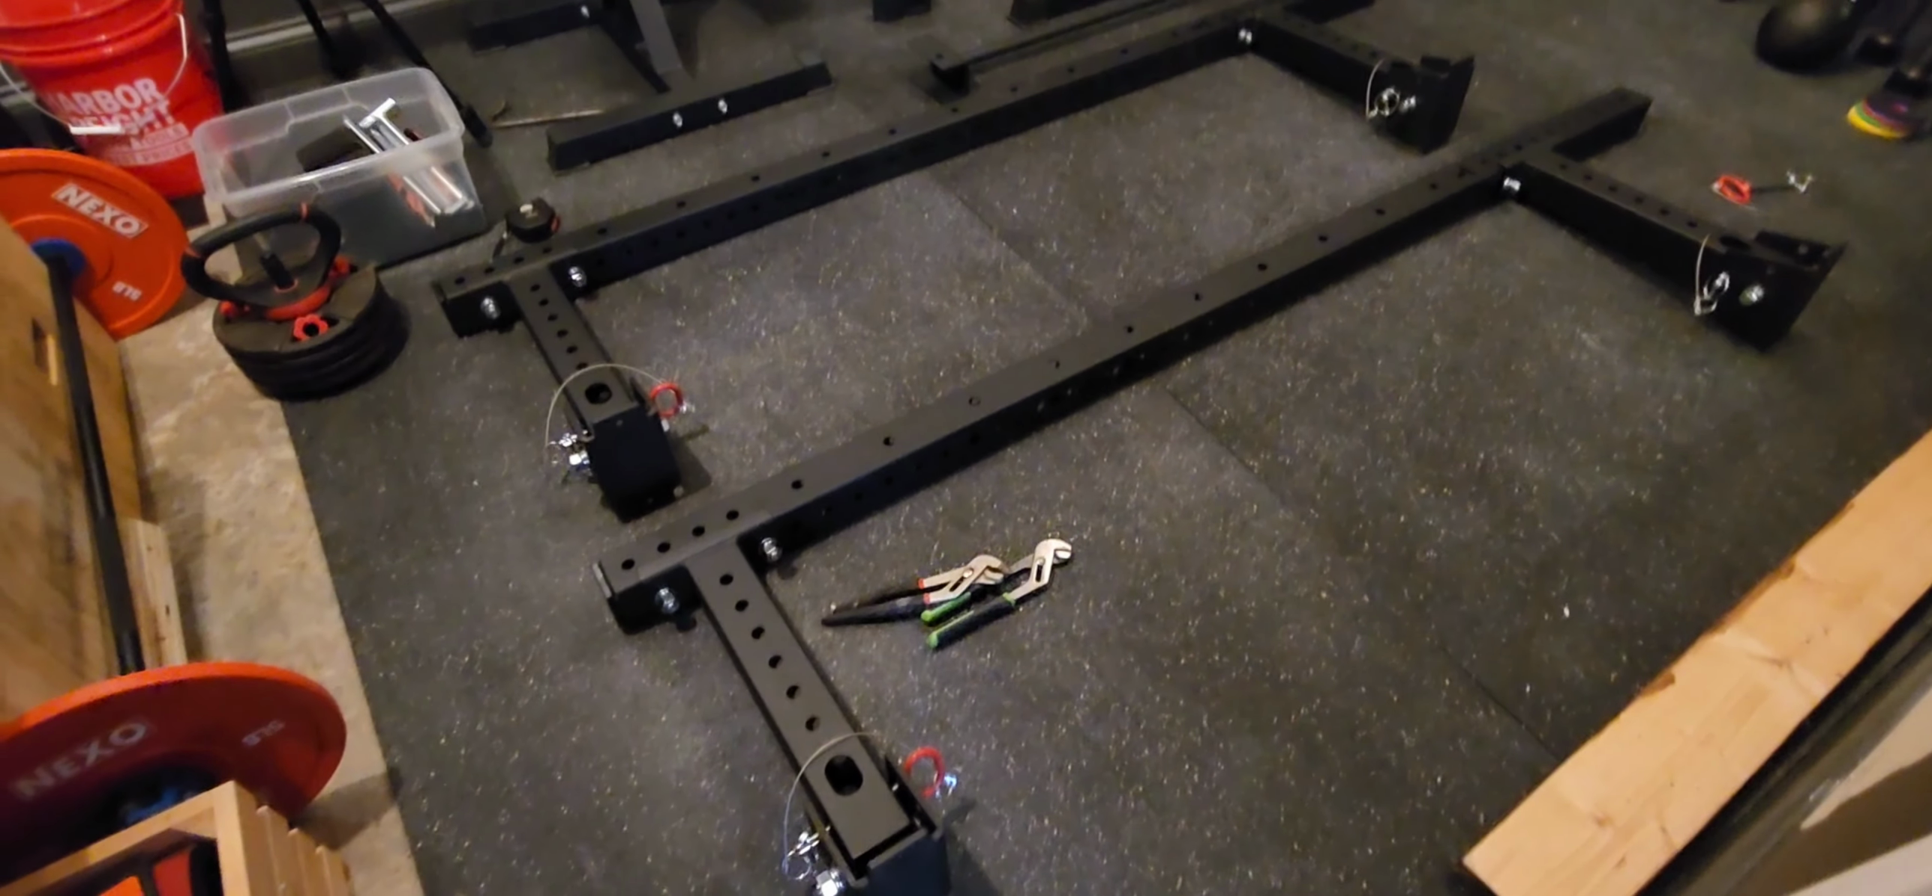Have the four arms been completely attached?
Yes.